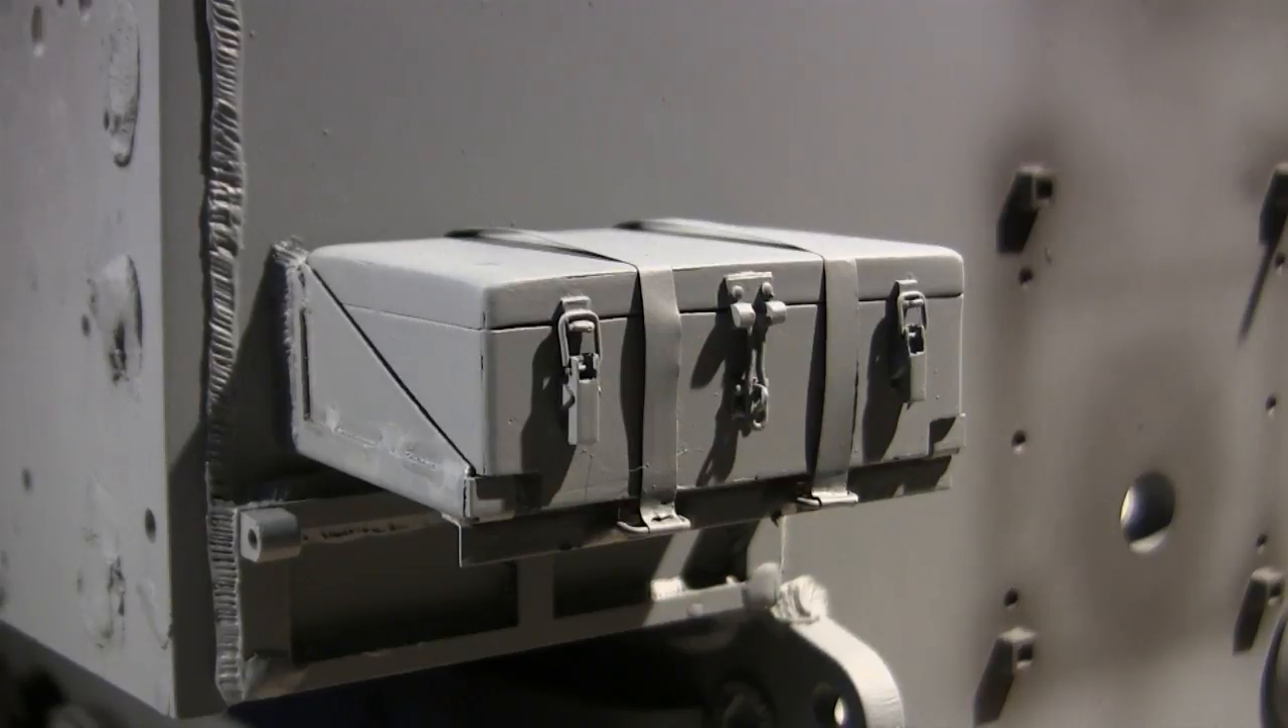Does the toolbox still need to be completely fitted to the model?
No.